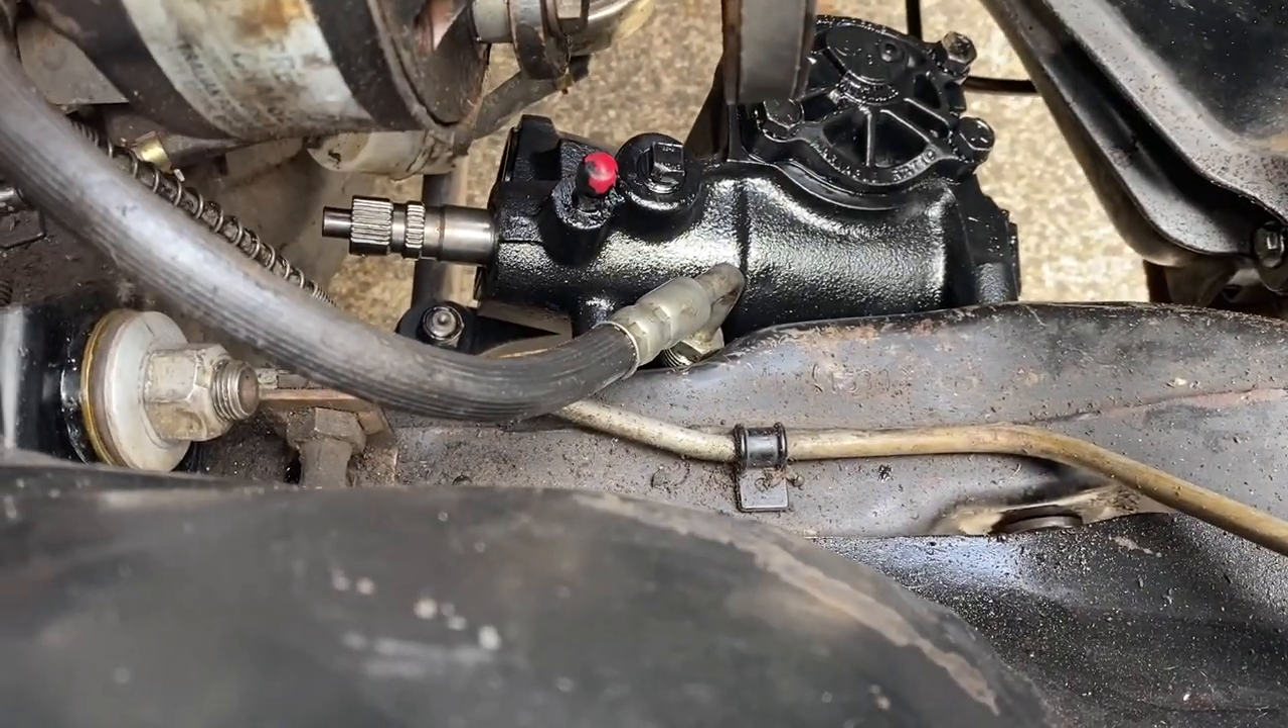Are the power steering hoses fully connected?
No.